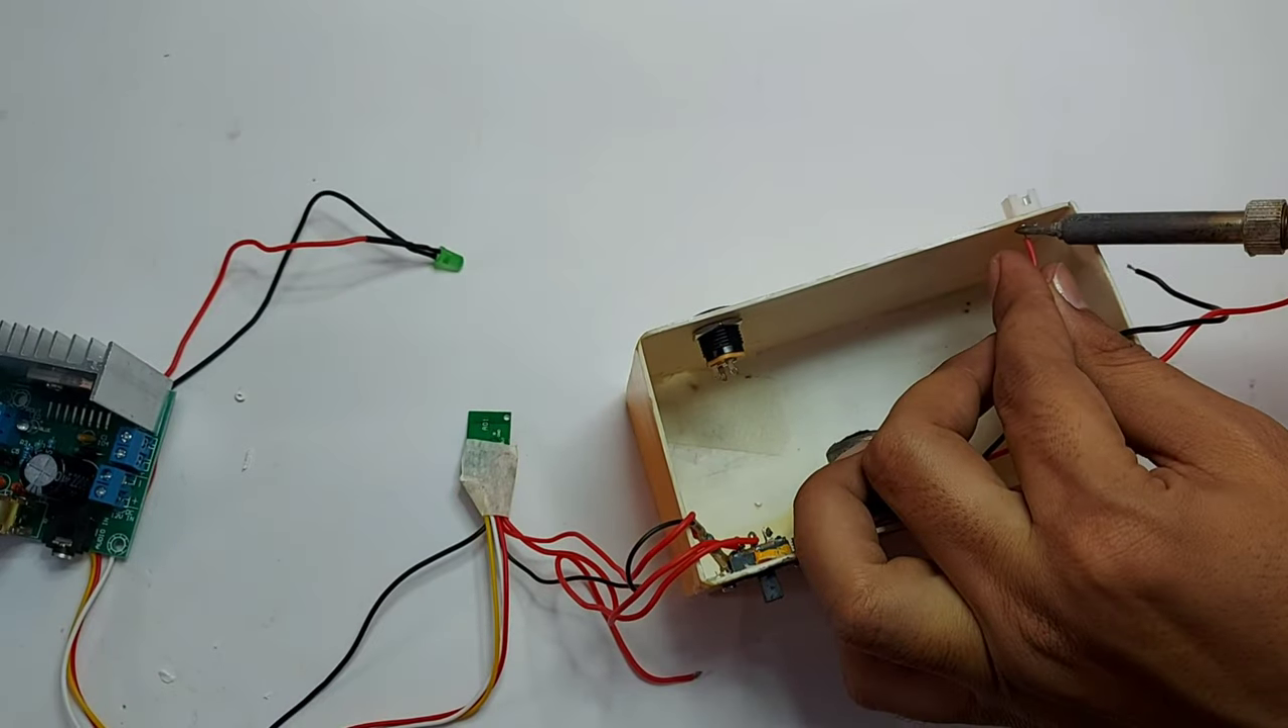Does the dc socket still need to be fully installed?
No.